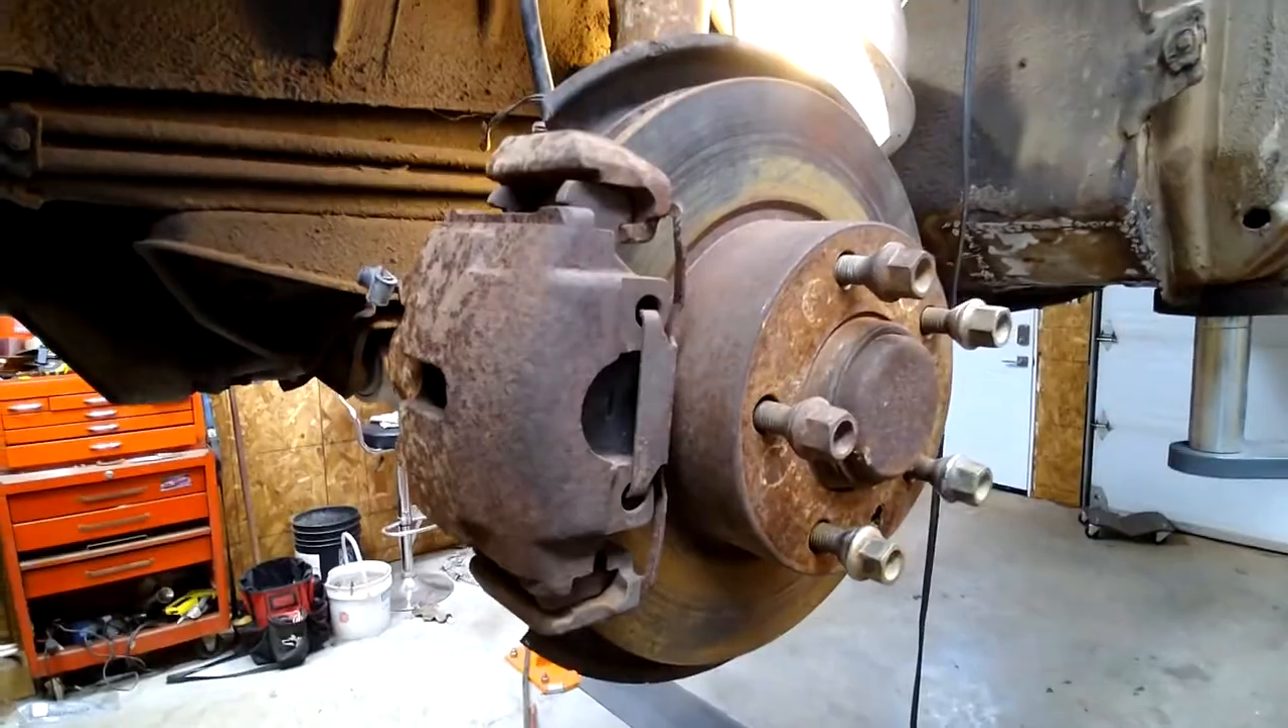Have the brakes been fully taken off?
No.